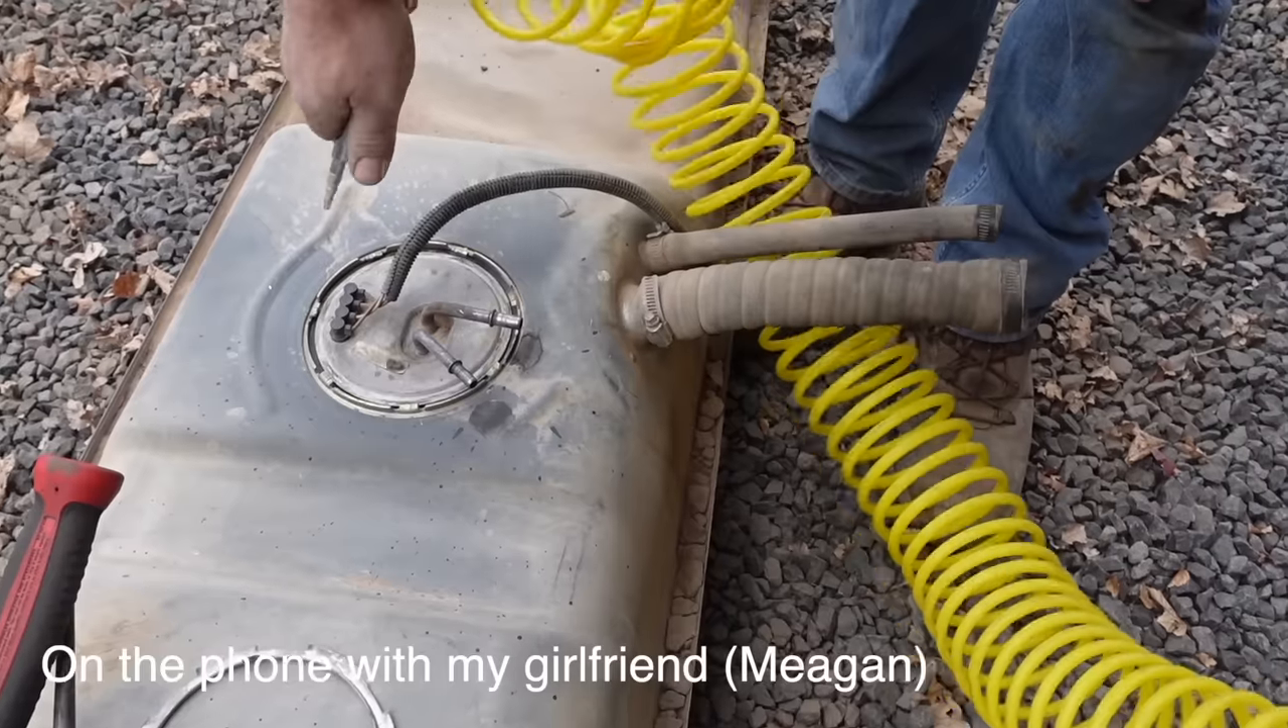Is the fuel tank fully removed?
Yes.